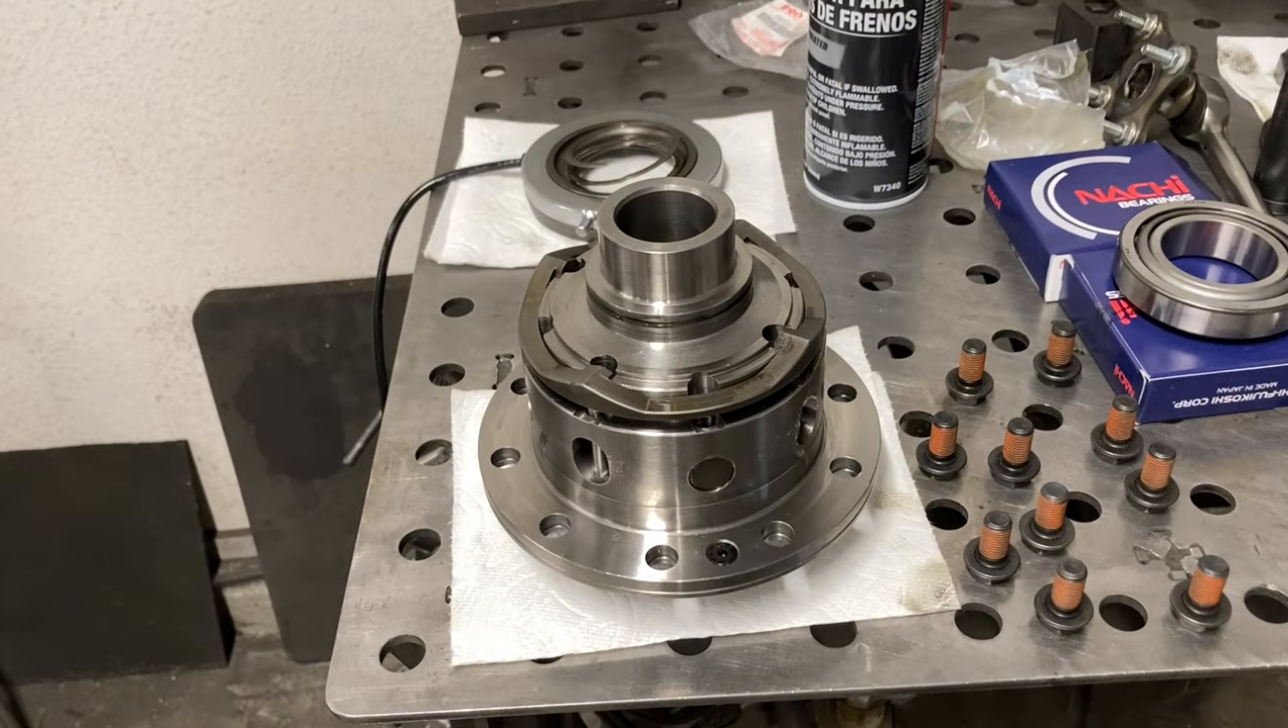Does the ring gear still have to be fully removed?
No.